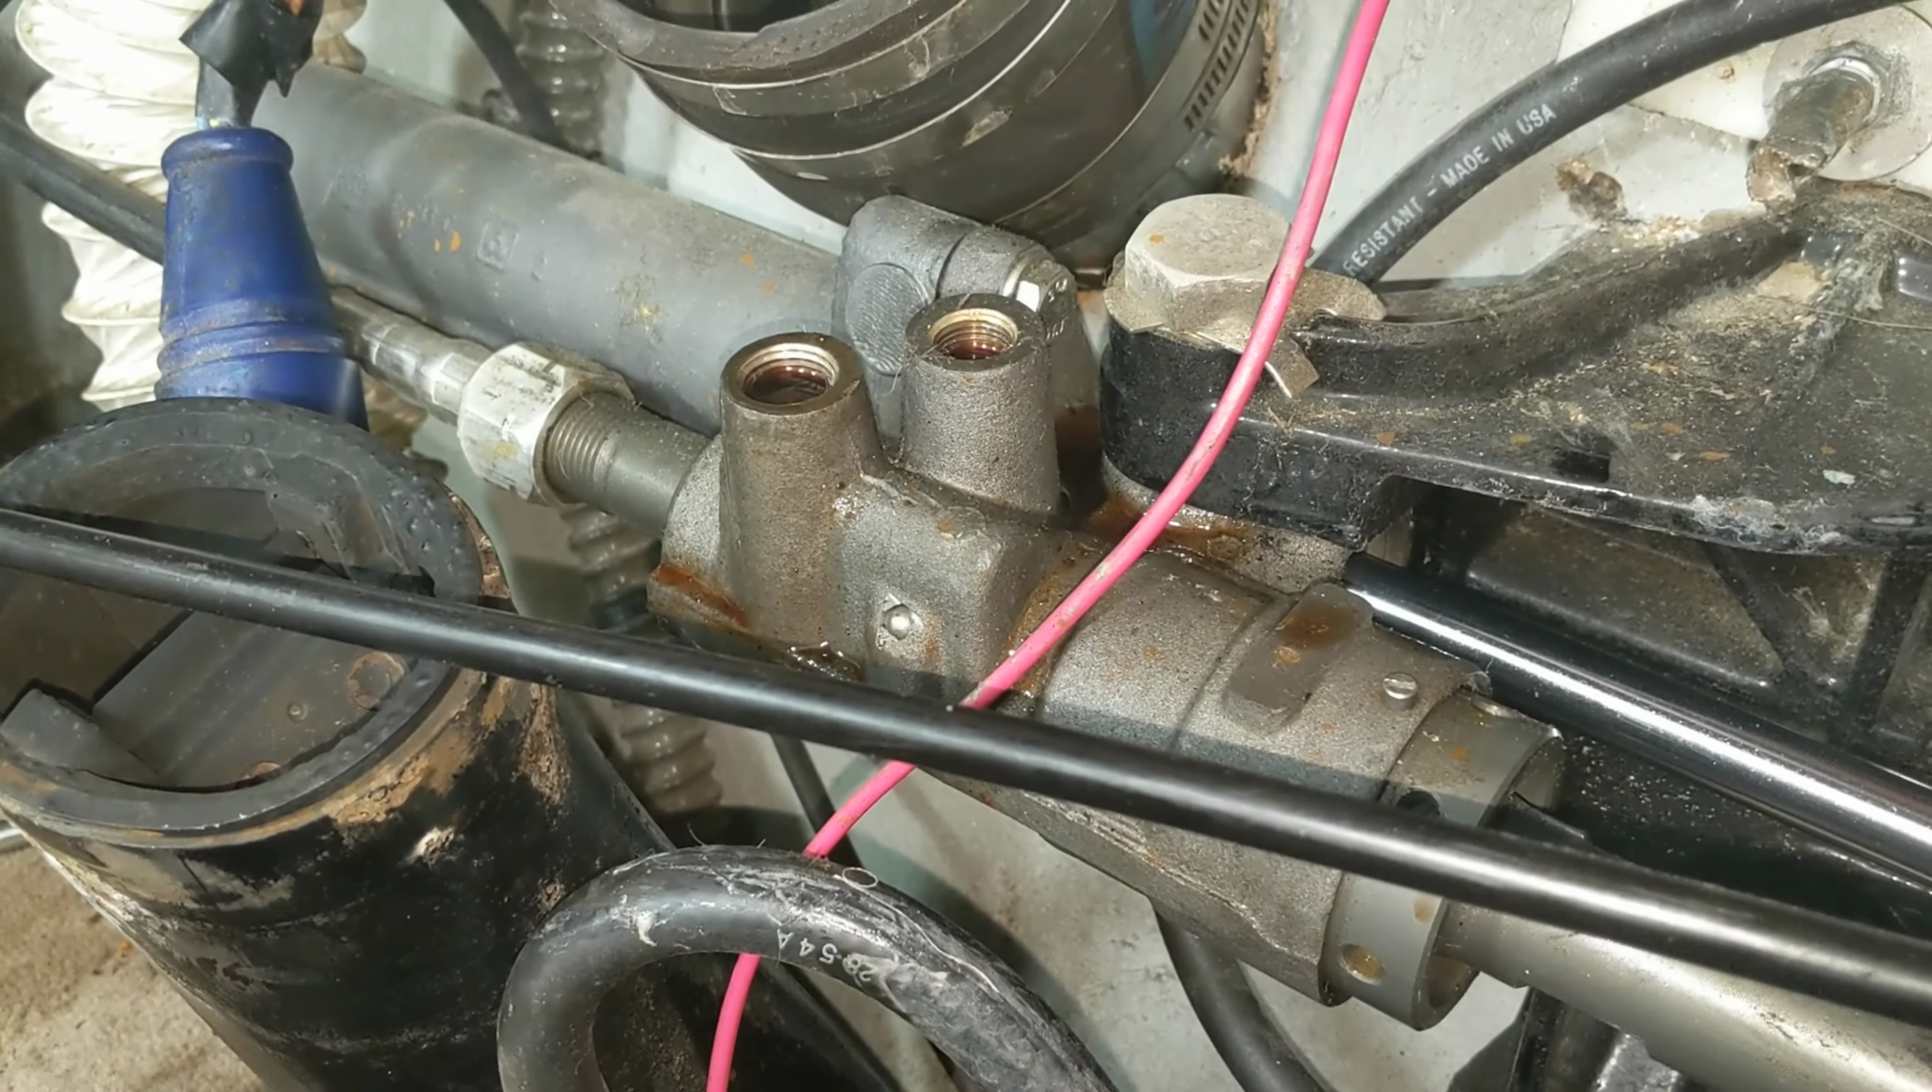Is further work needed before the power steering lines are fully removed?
No.